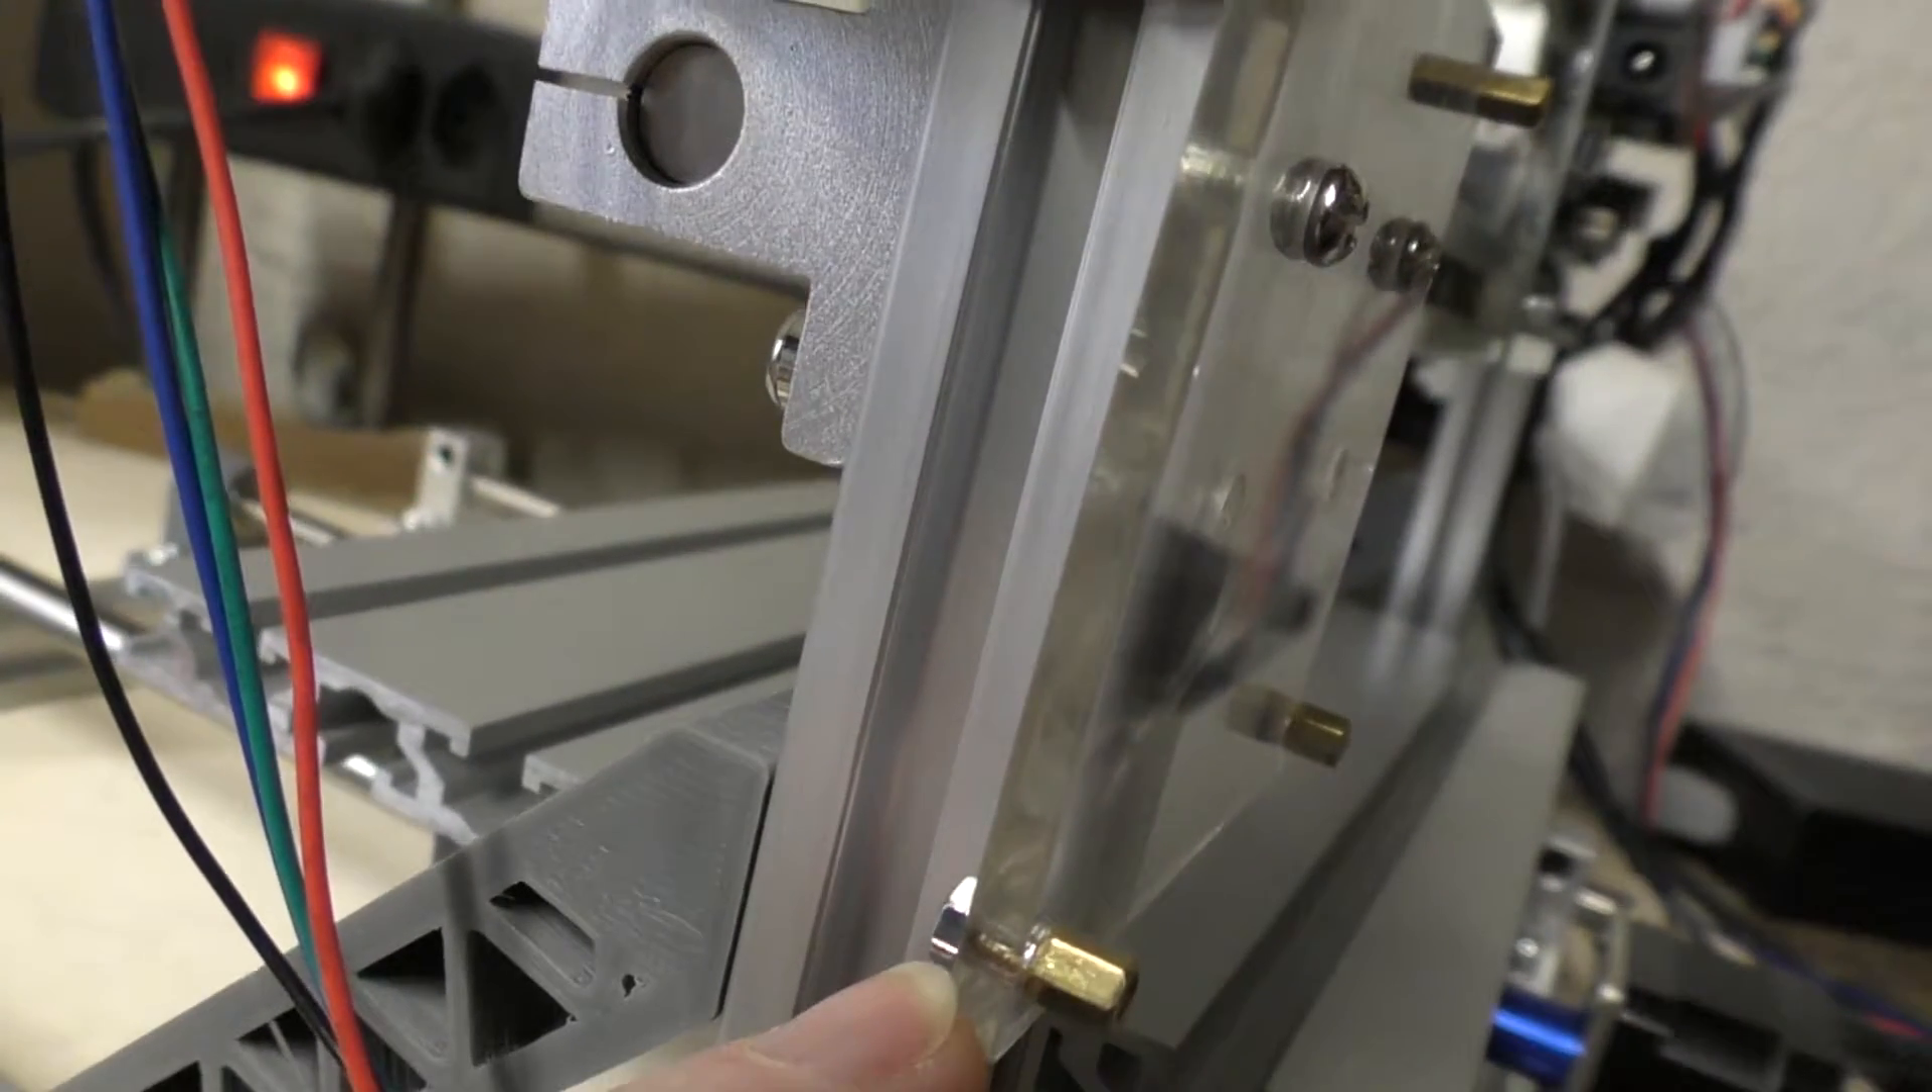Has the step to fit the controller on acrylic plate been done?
No.